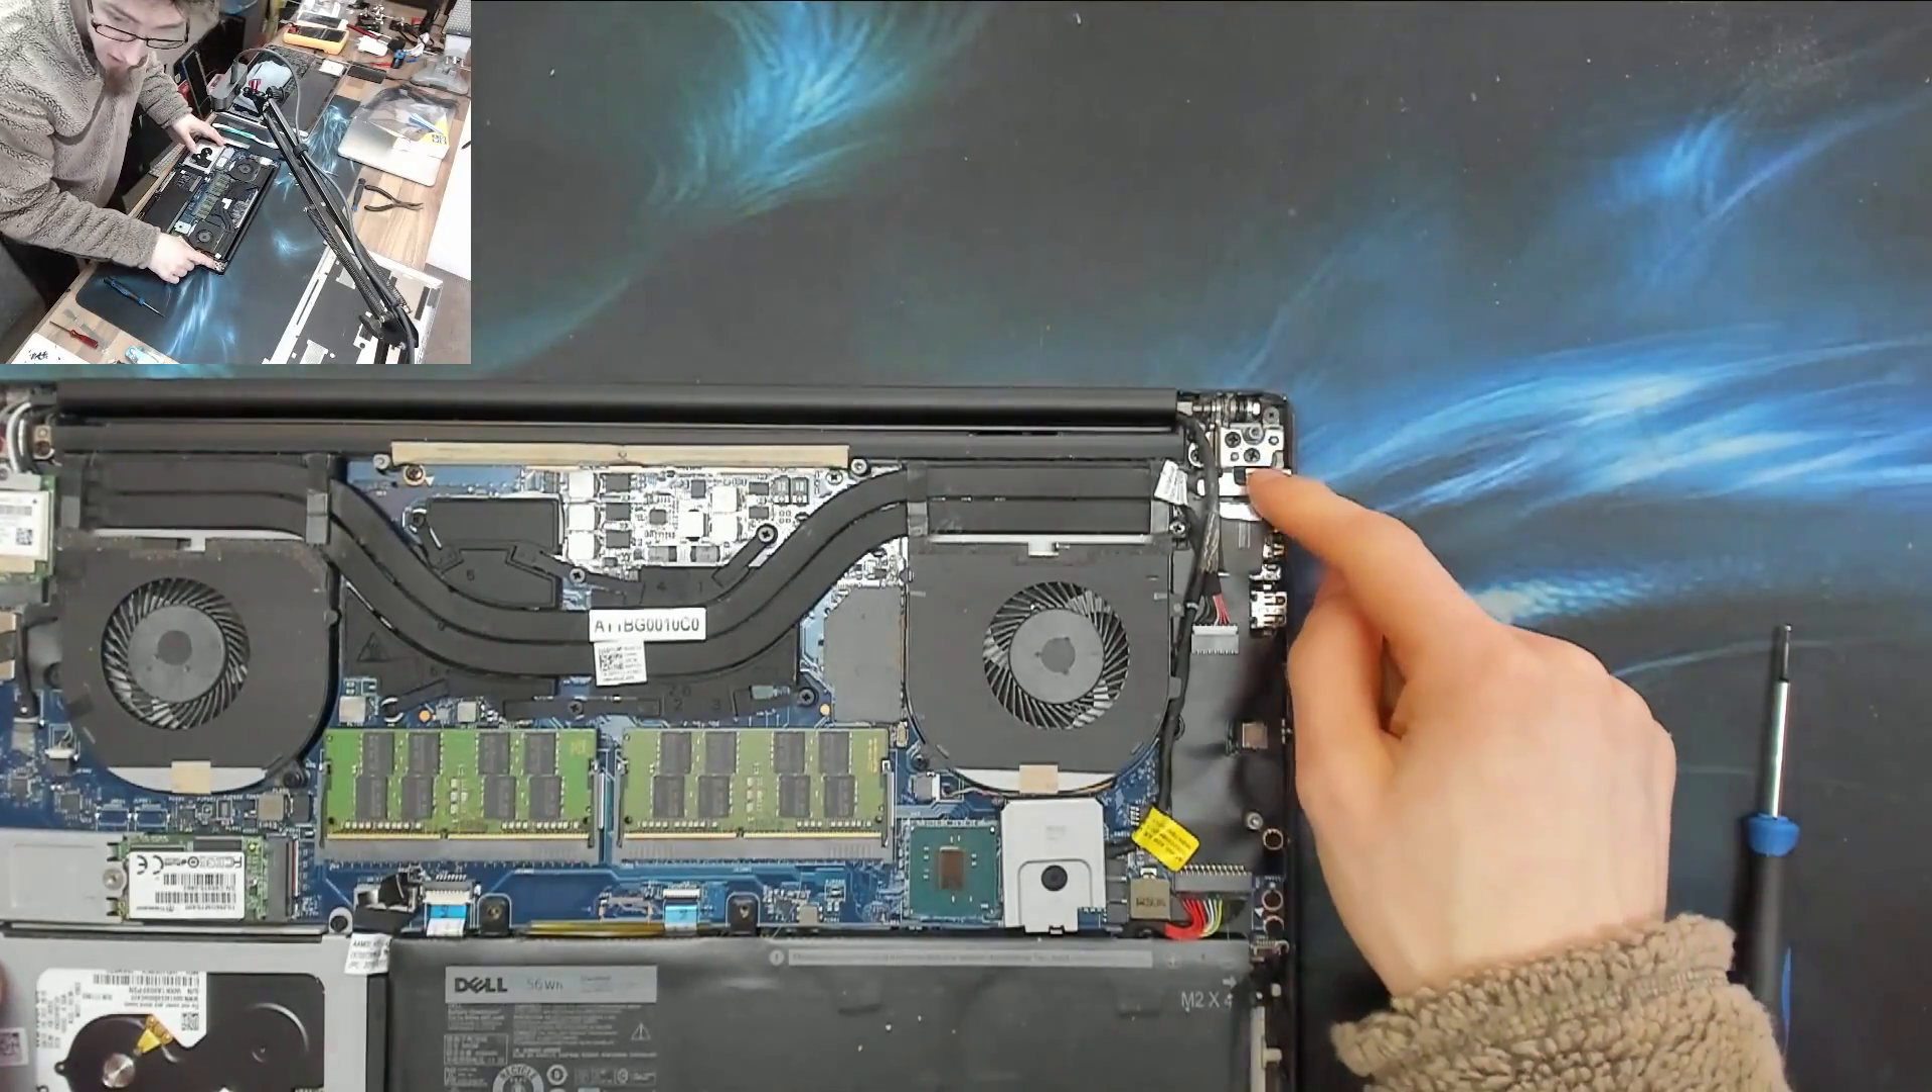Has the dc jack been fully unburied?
No.